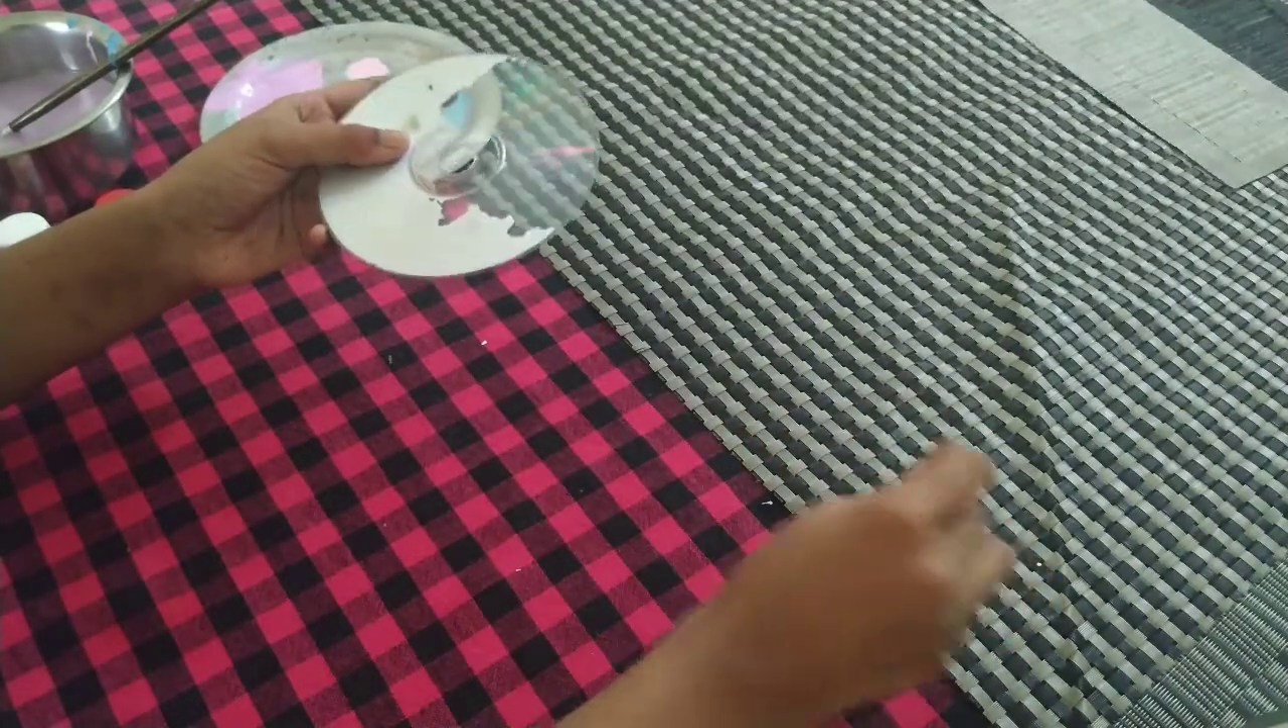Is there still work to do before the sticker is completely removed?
Yes.